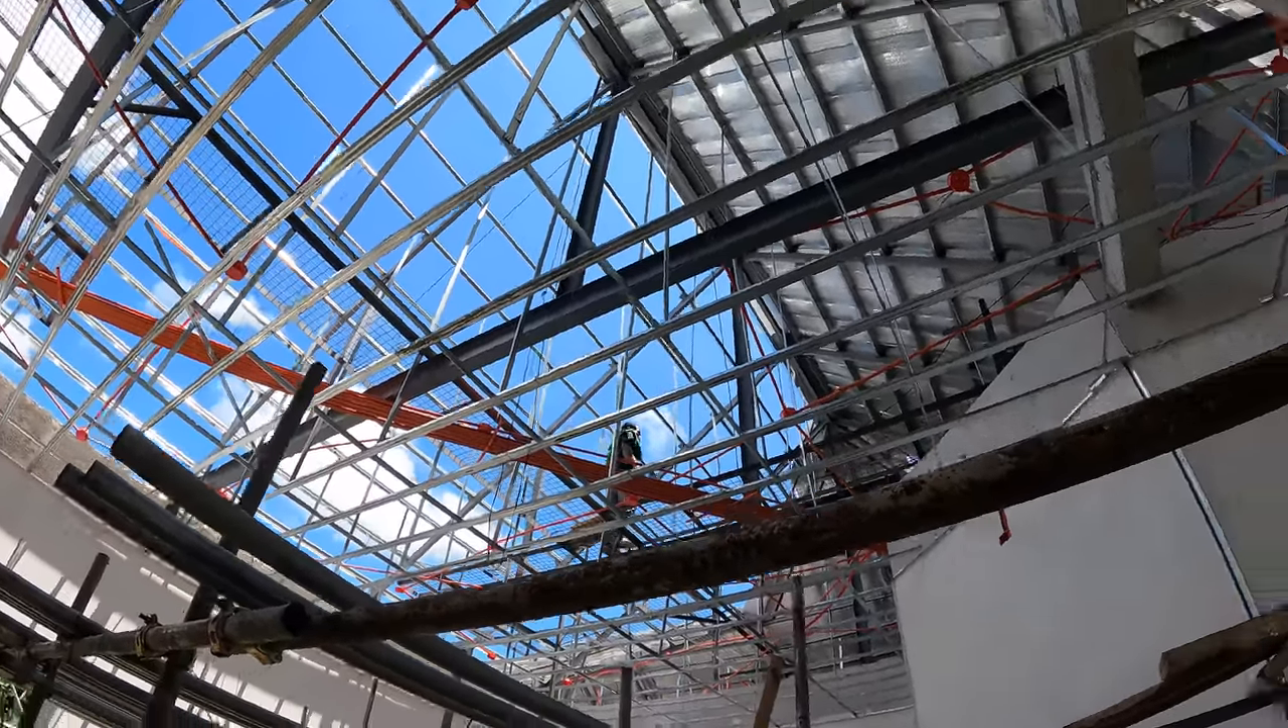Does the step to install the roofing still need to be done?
Yes.